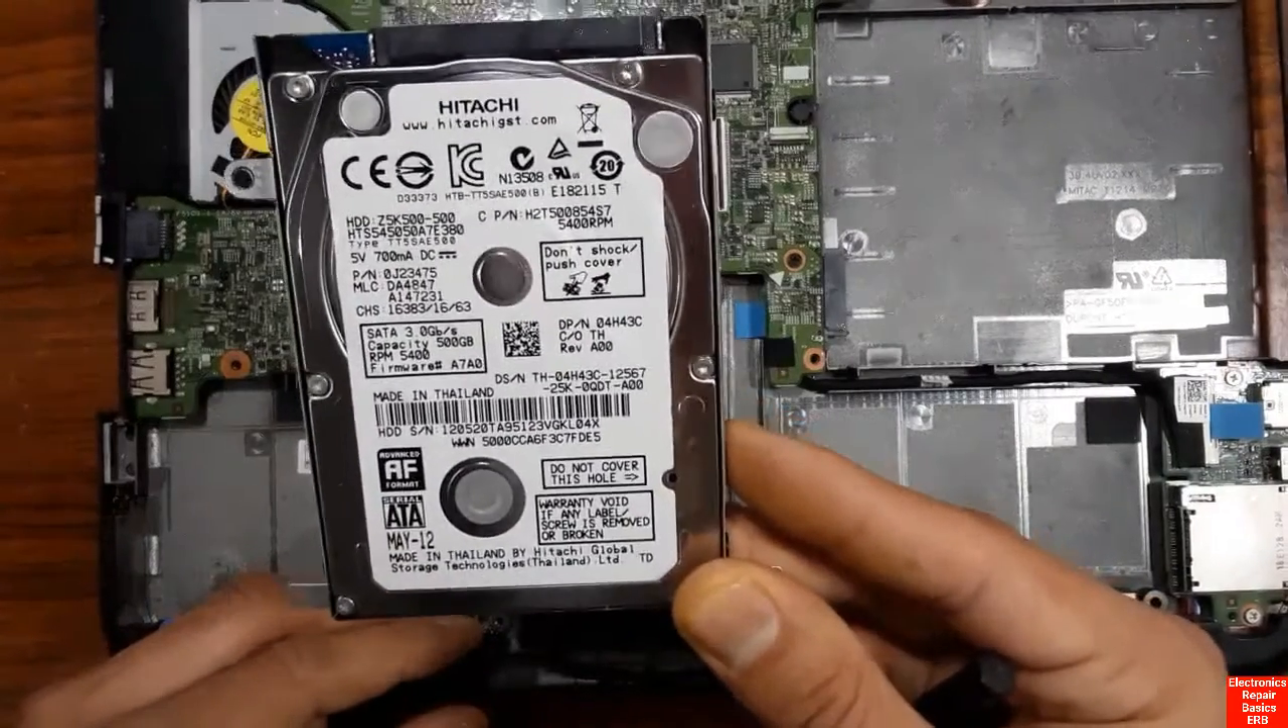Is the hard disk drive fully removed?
Yes.